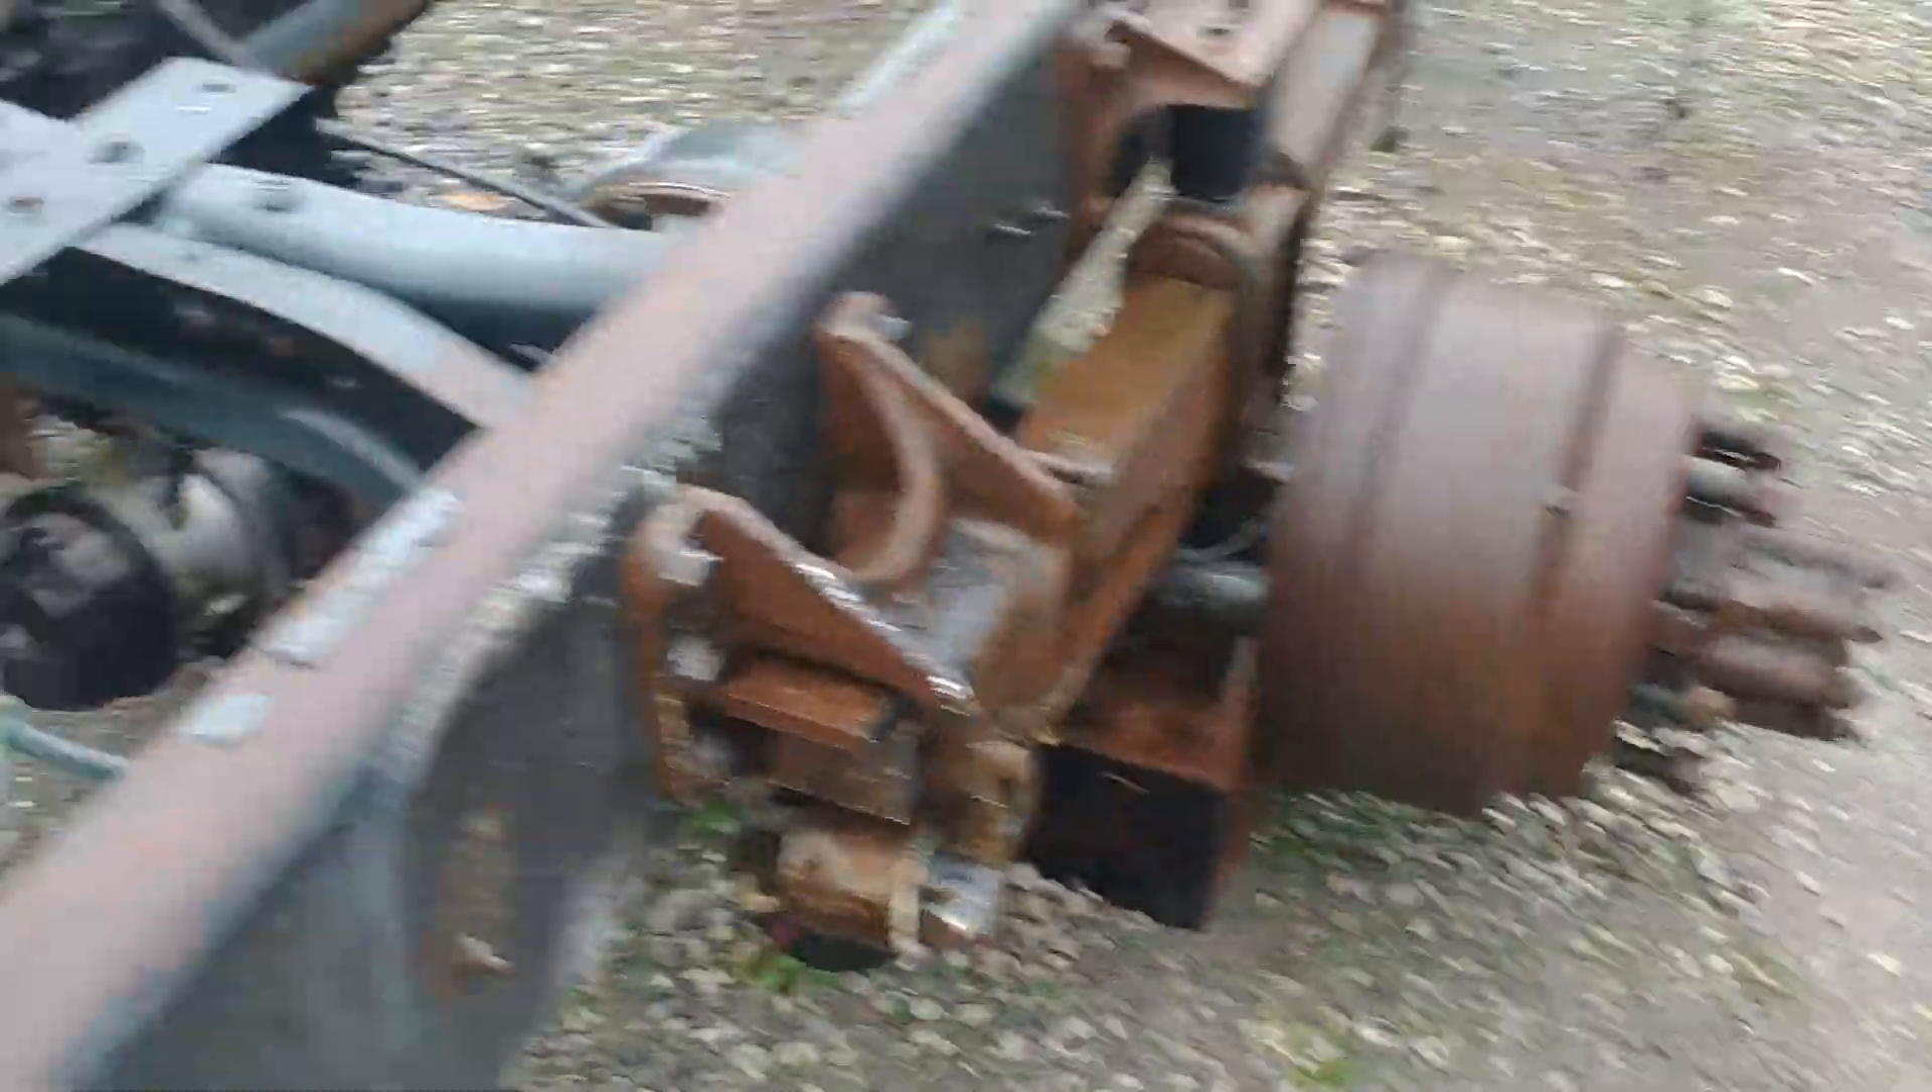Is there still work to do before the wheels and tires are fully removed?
No.